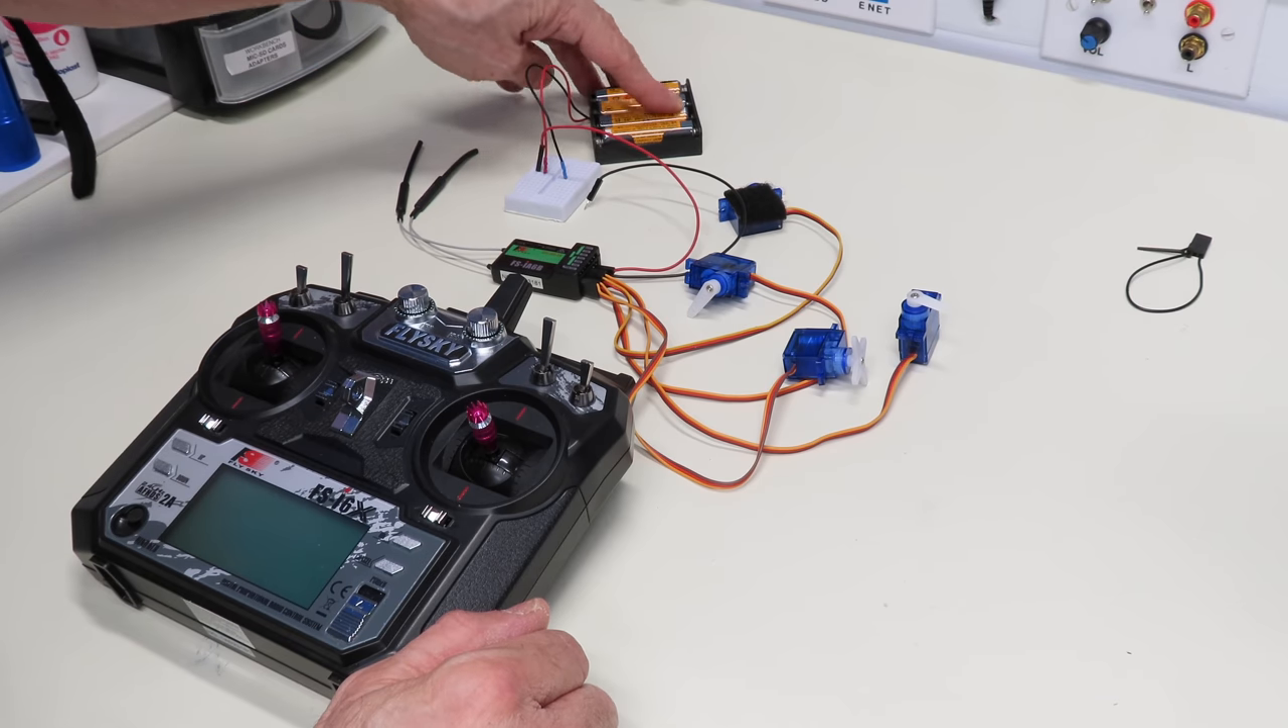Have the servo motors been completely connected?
Yes.